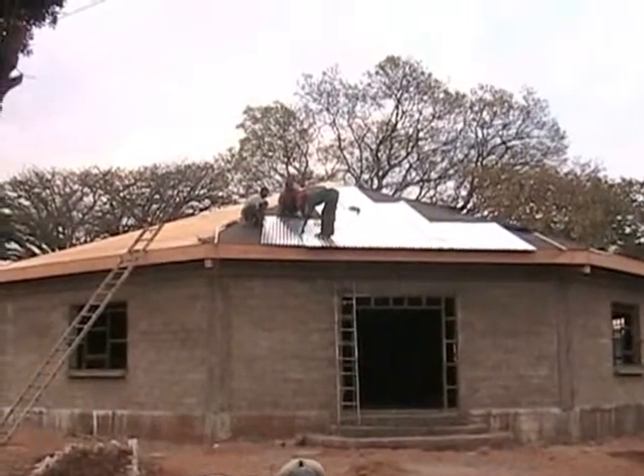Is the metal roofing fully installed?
No.